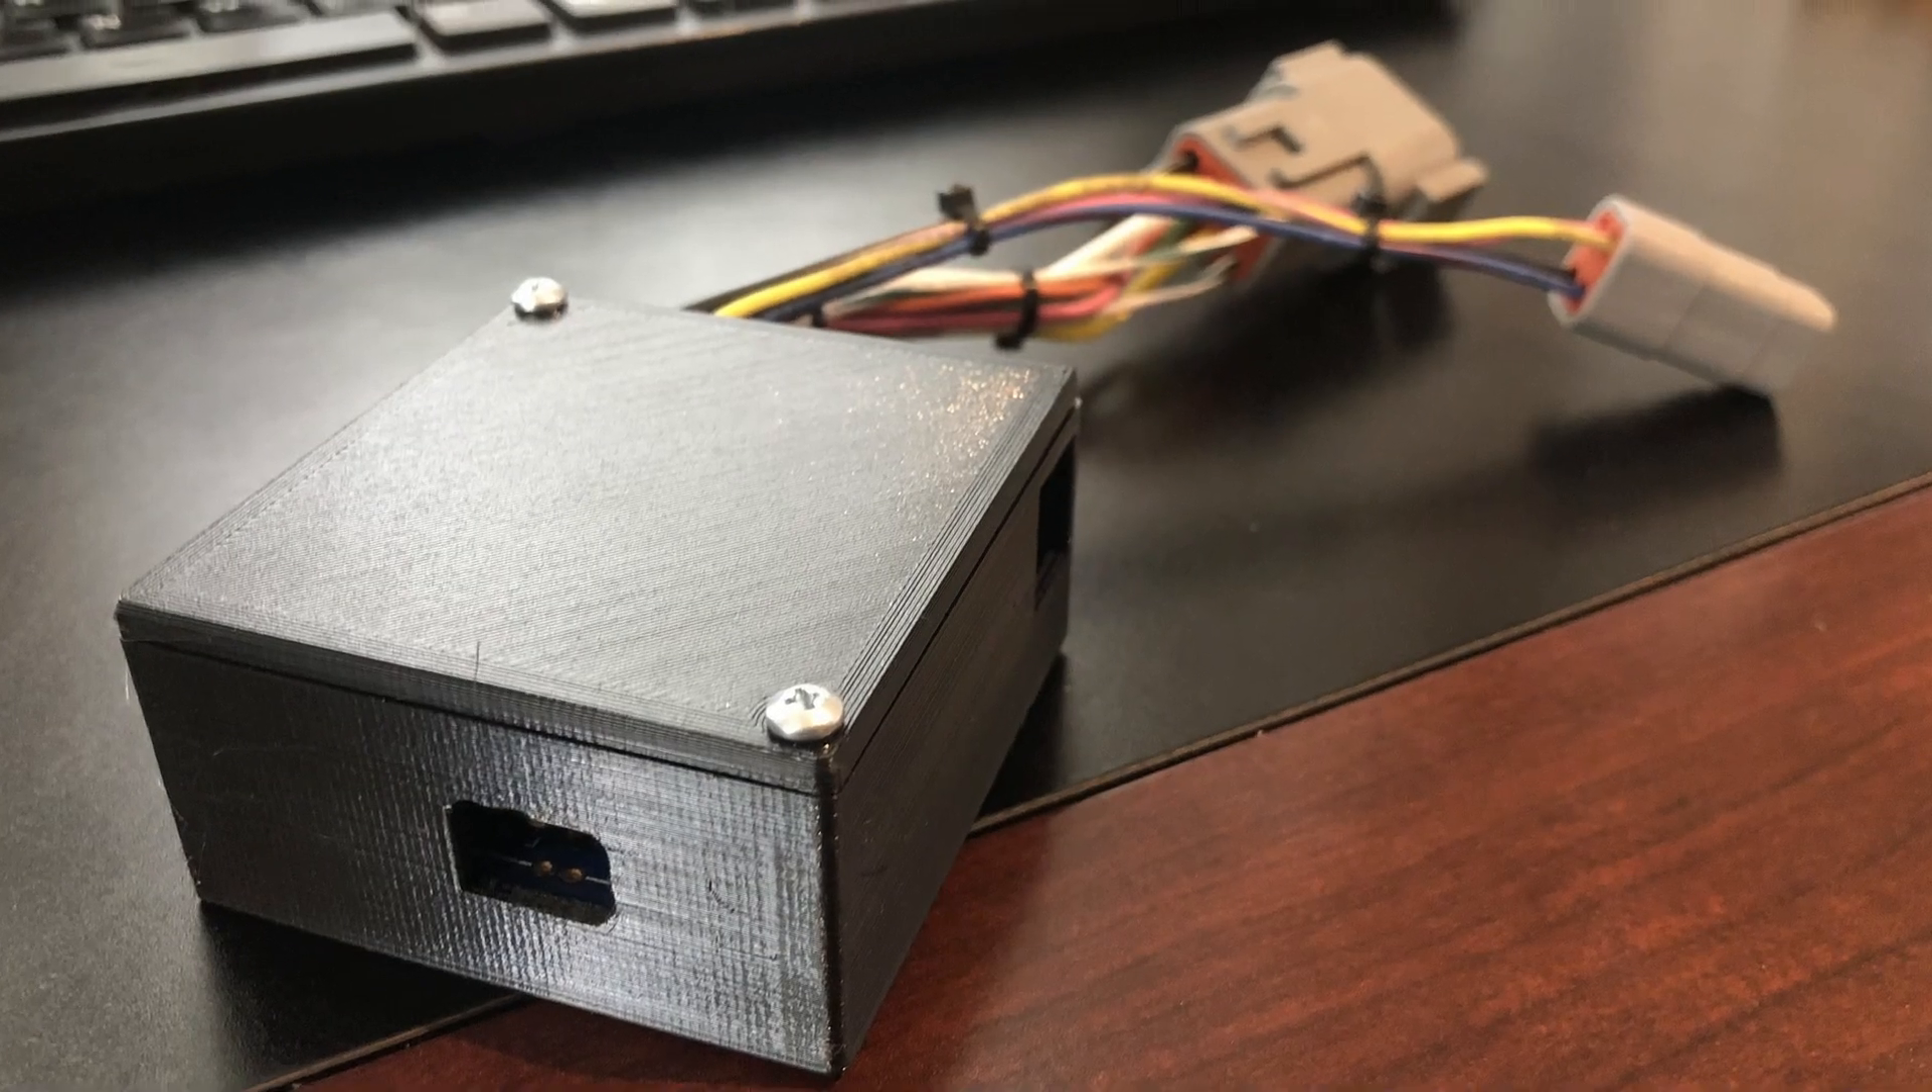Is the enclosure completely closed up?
Yes.